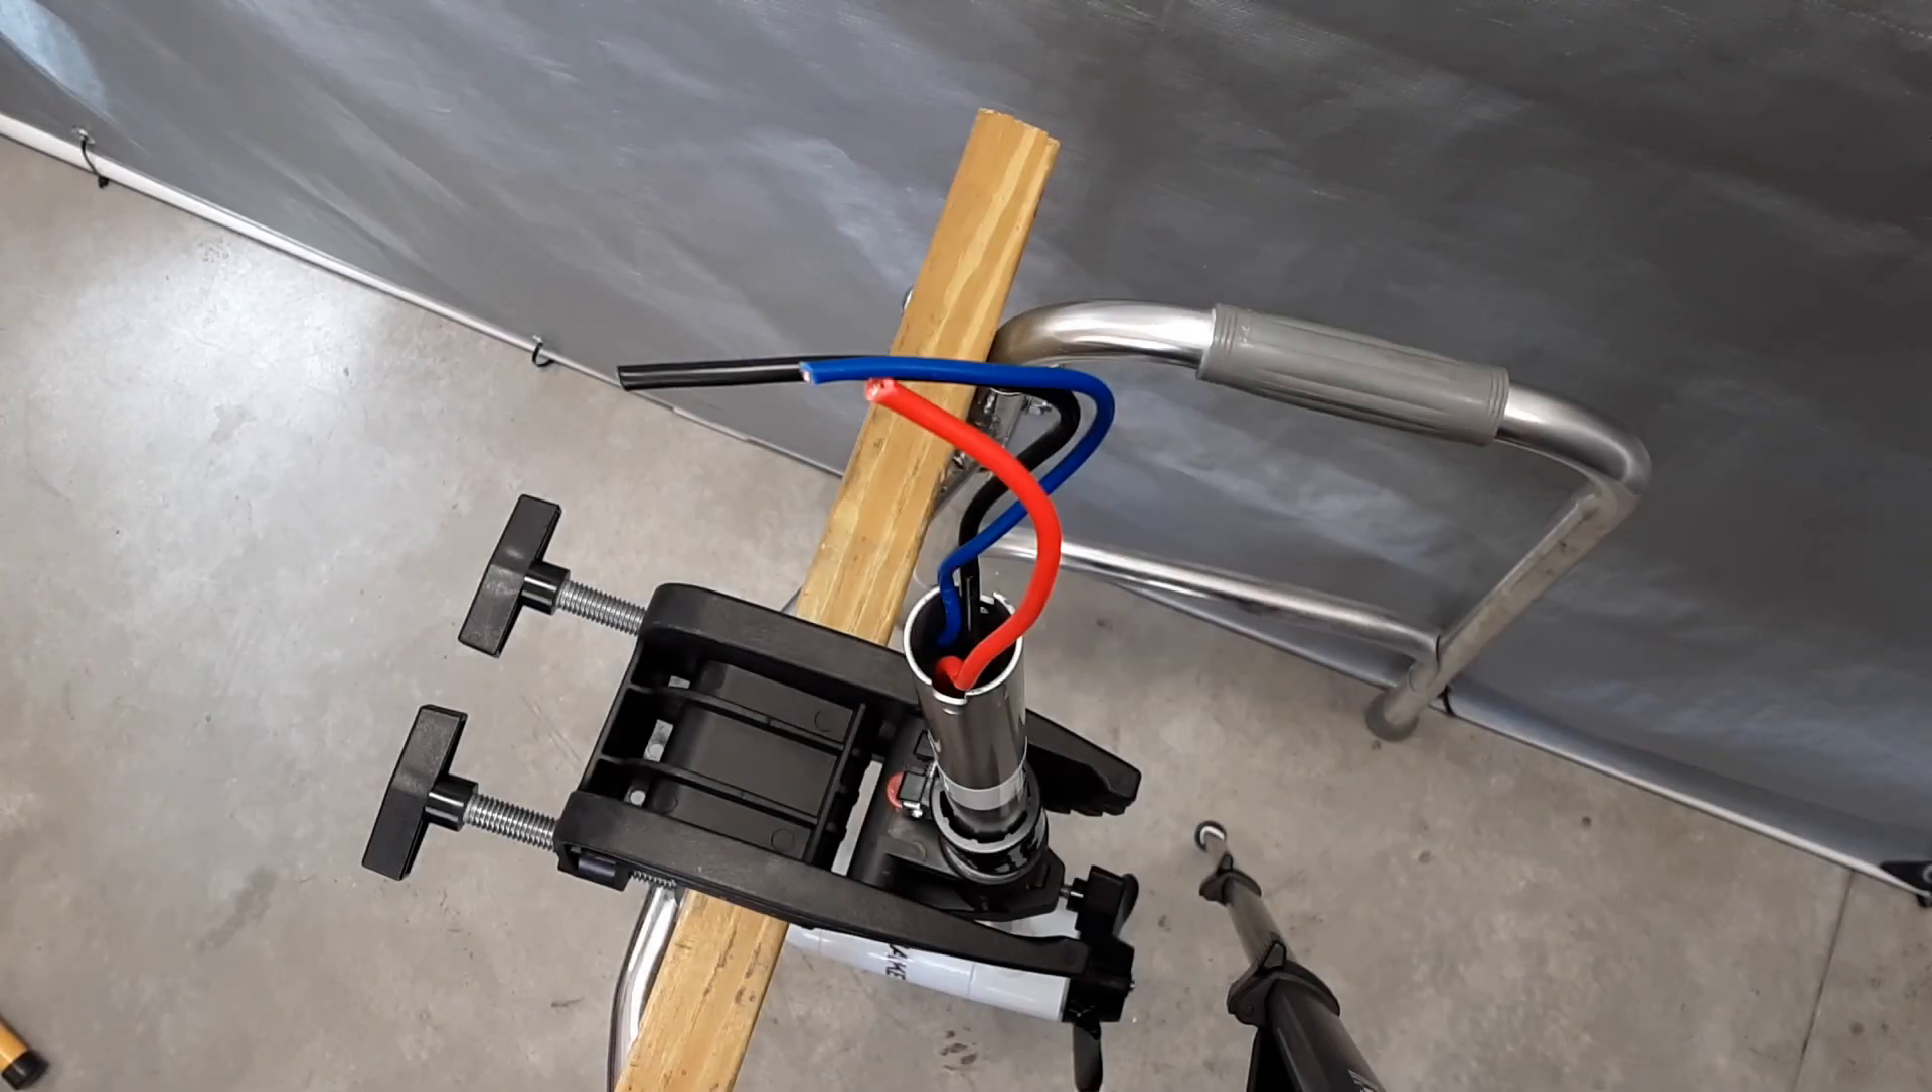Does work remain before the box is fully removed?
No.